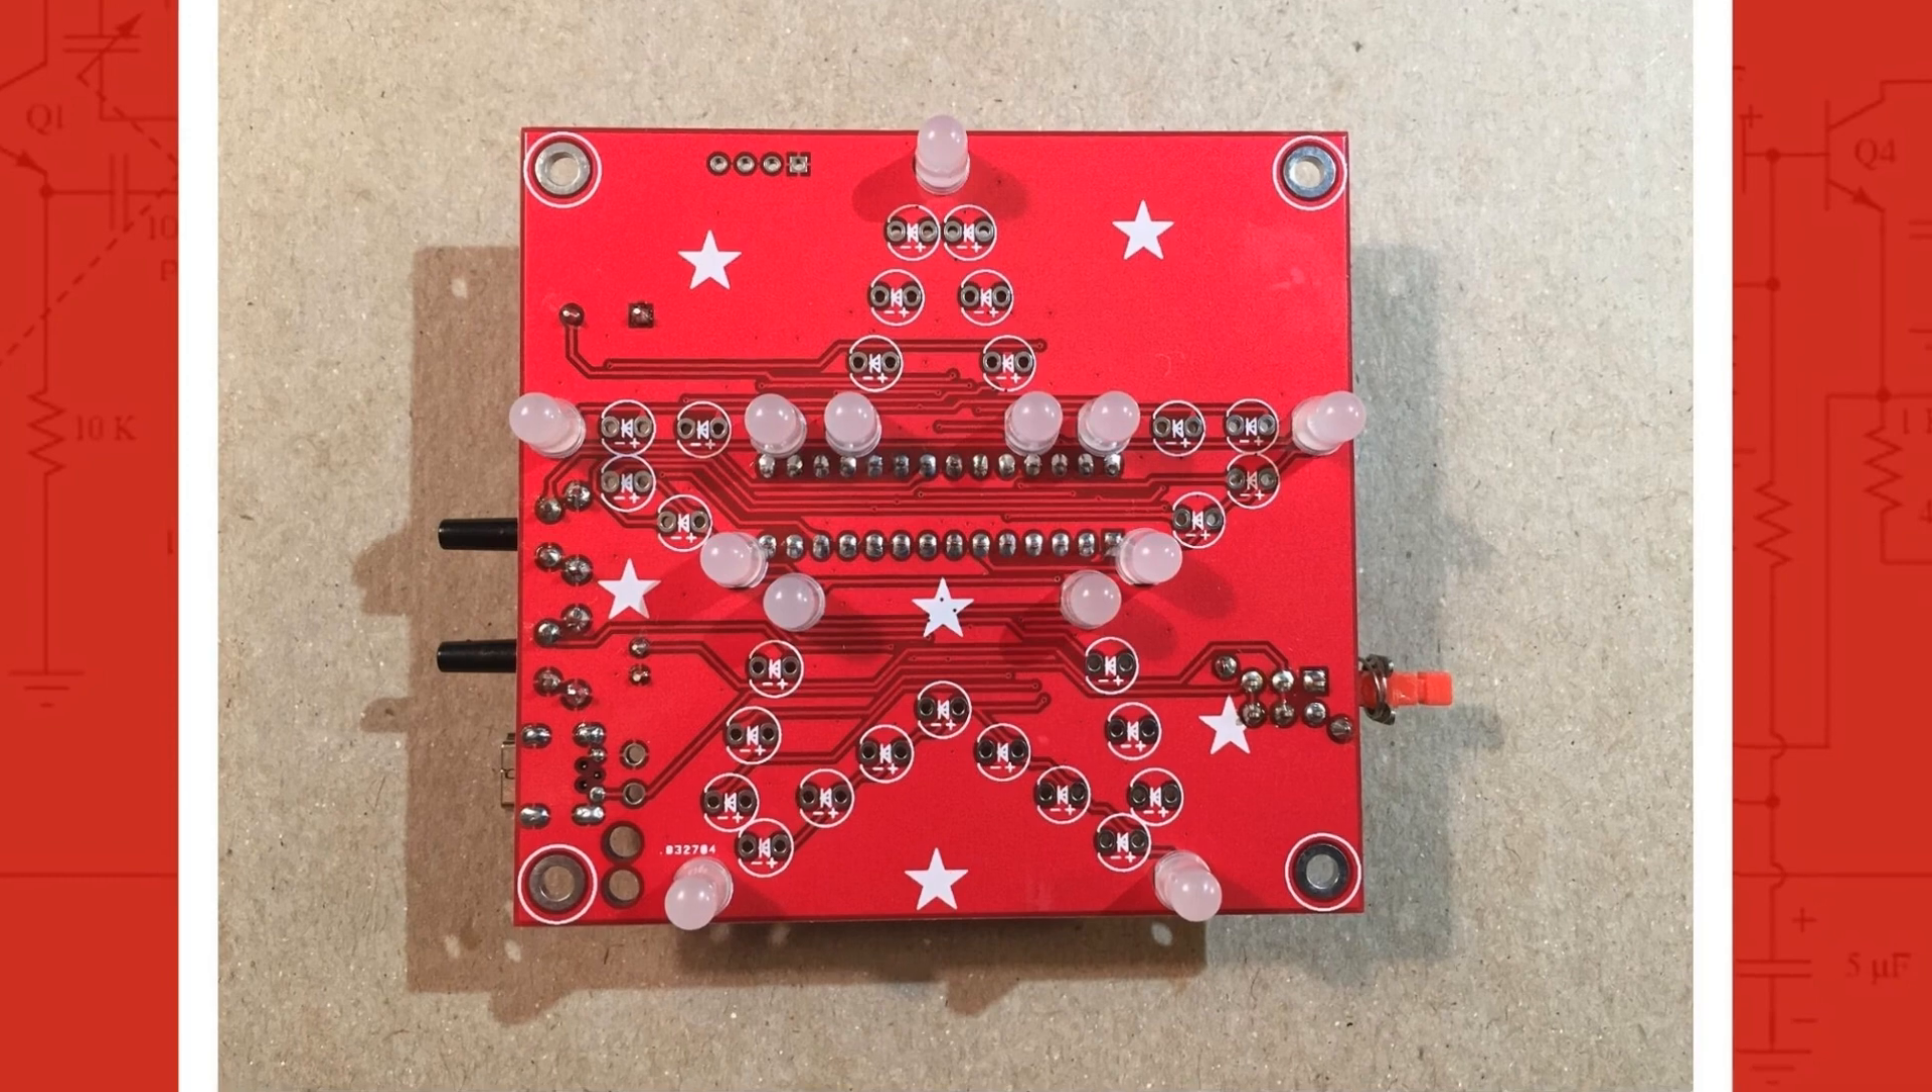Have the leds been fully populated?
No.